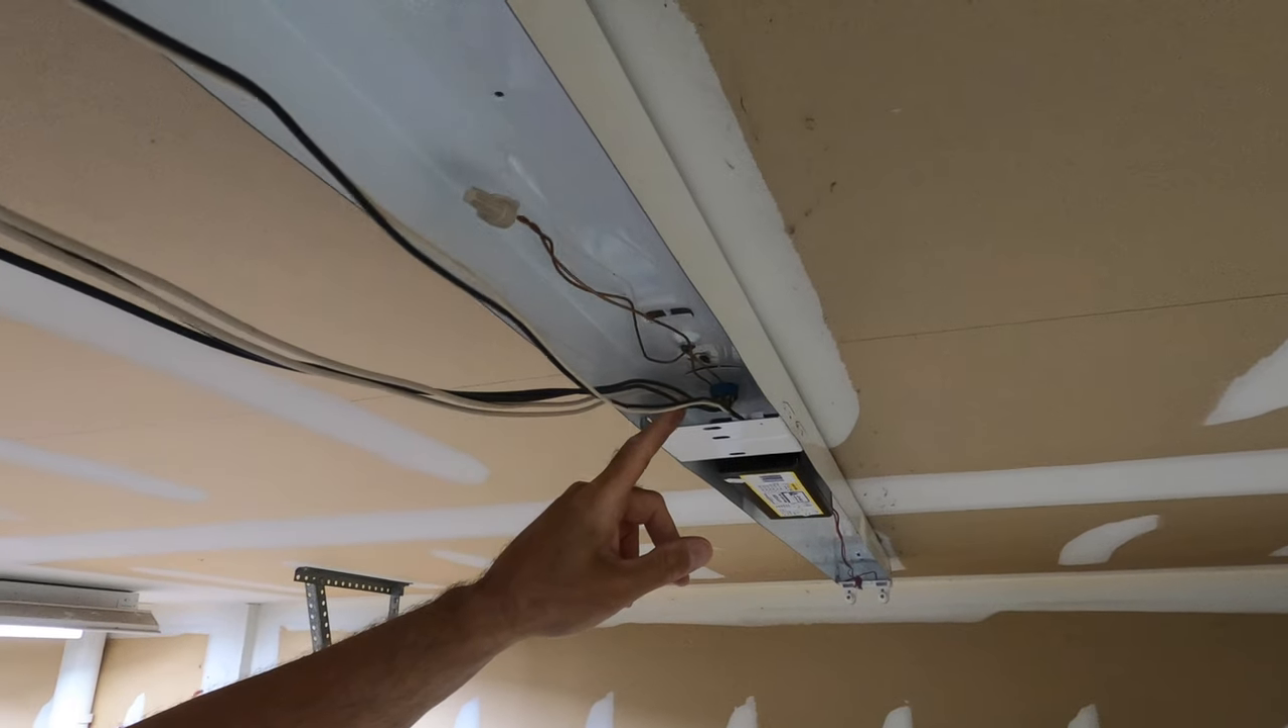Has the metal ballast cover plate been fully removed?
Yes.